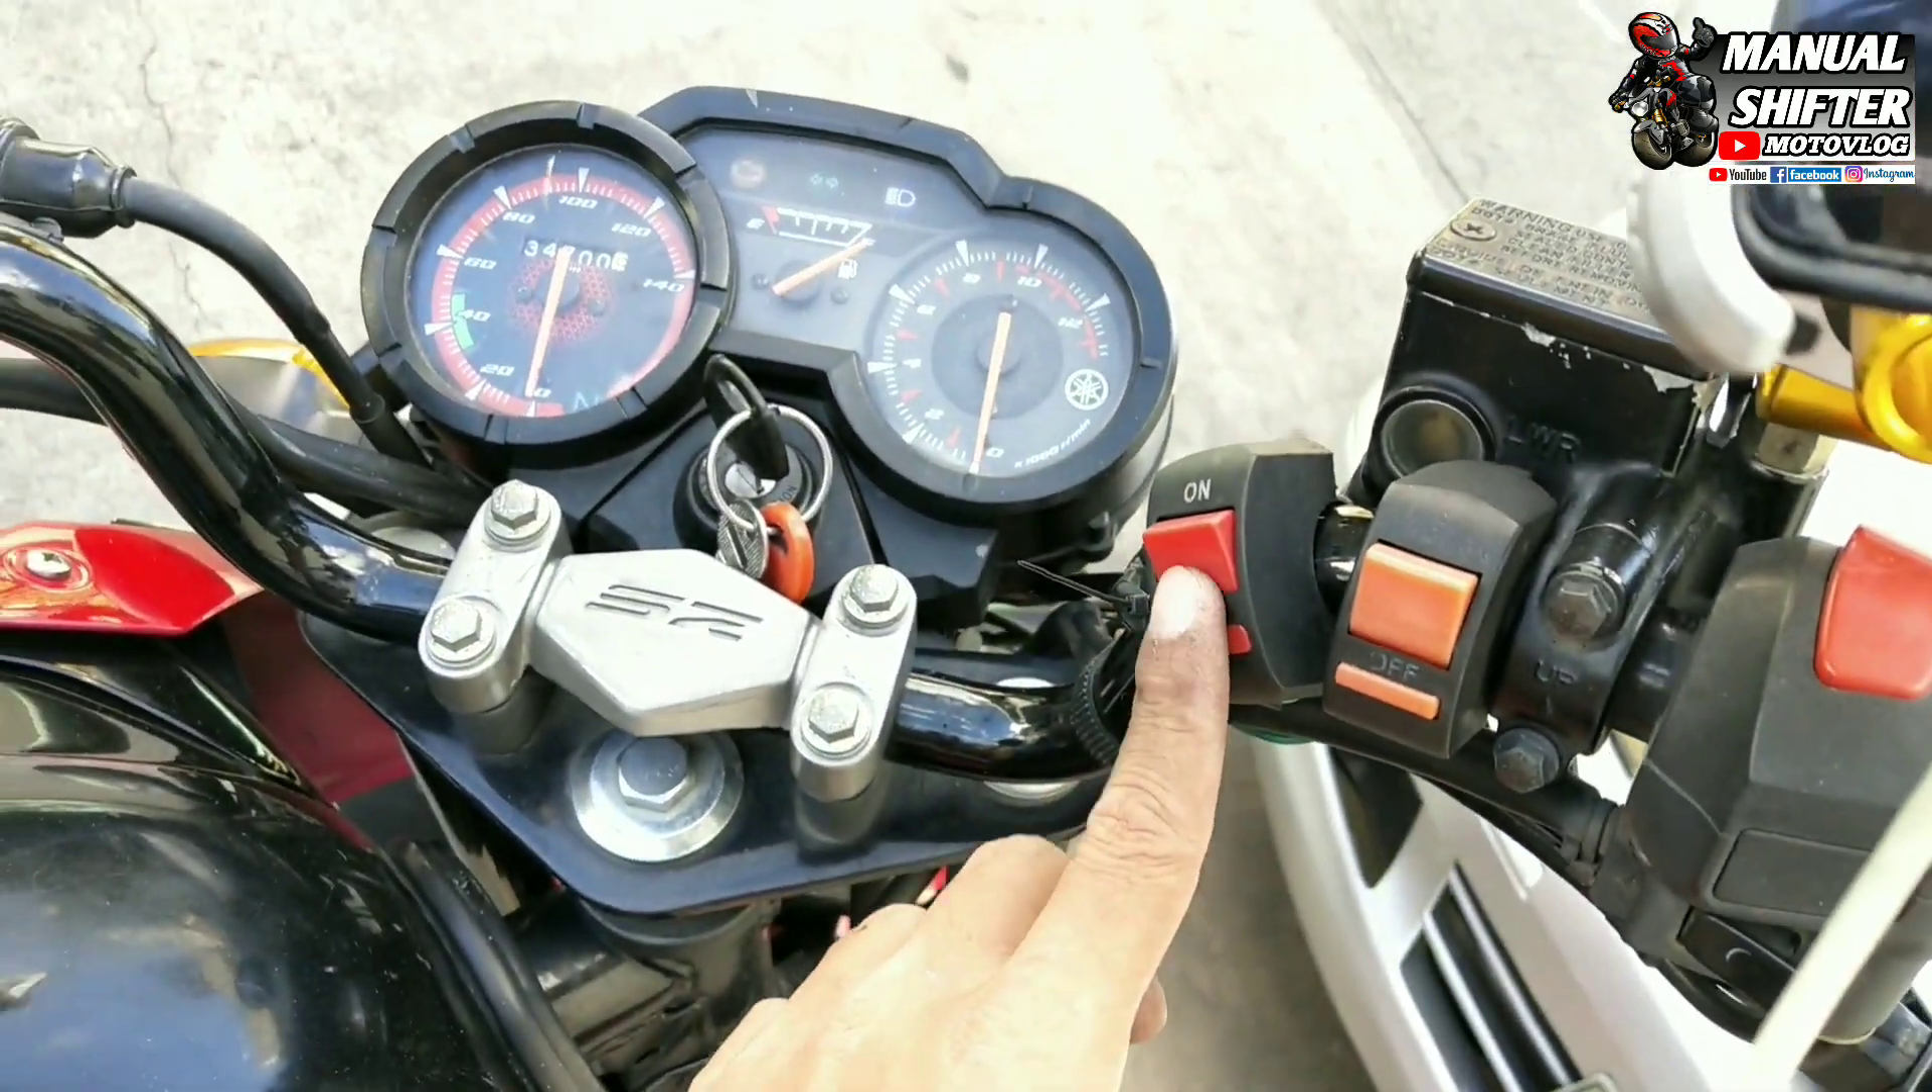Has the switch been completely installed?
Yes.